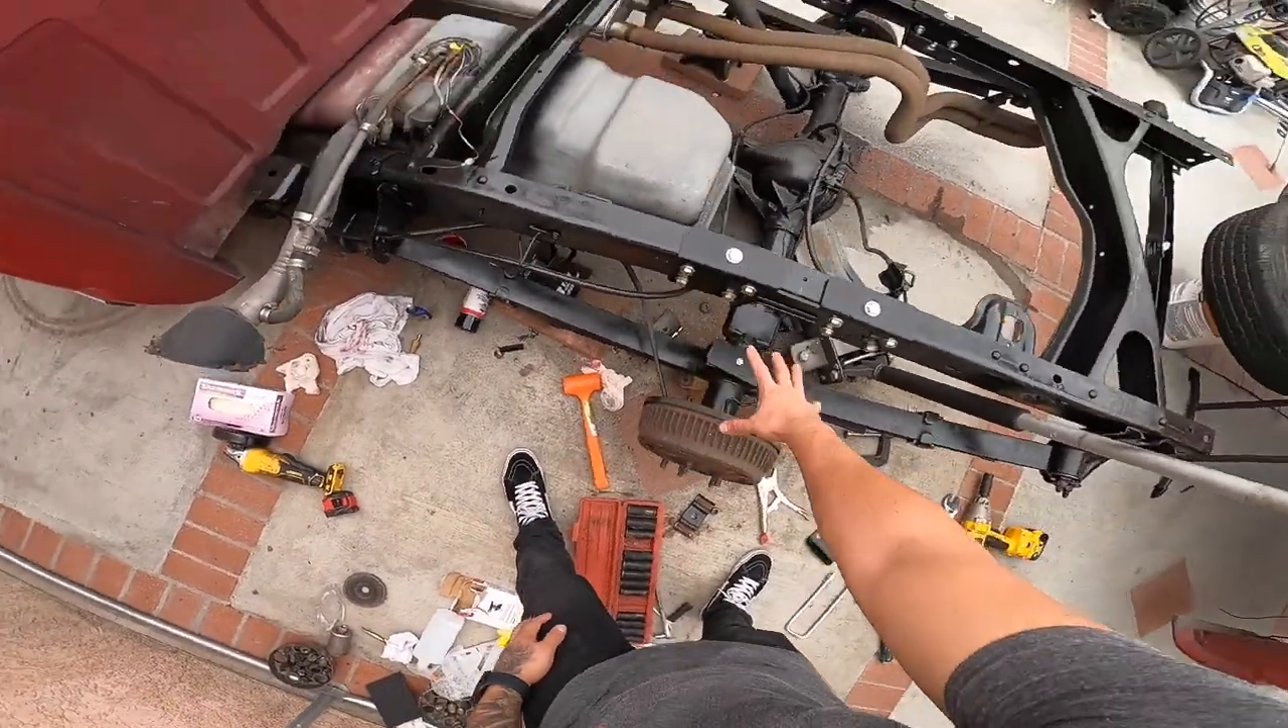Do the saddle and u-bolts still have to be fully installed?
Yes.